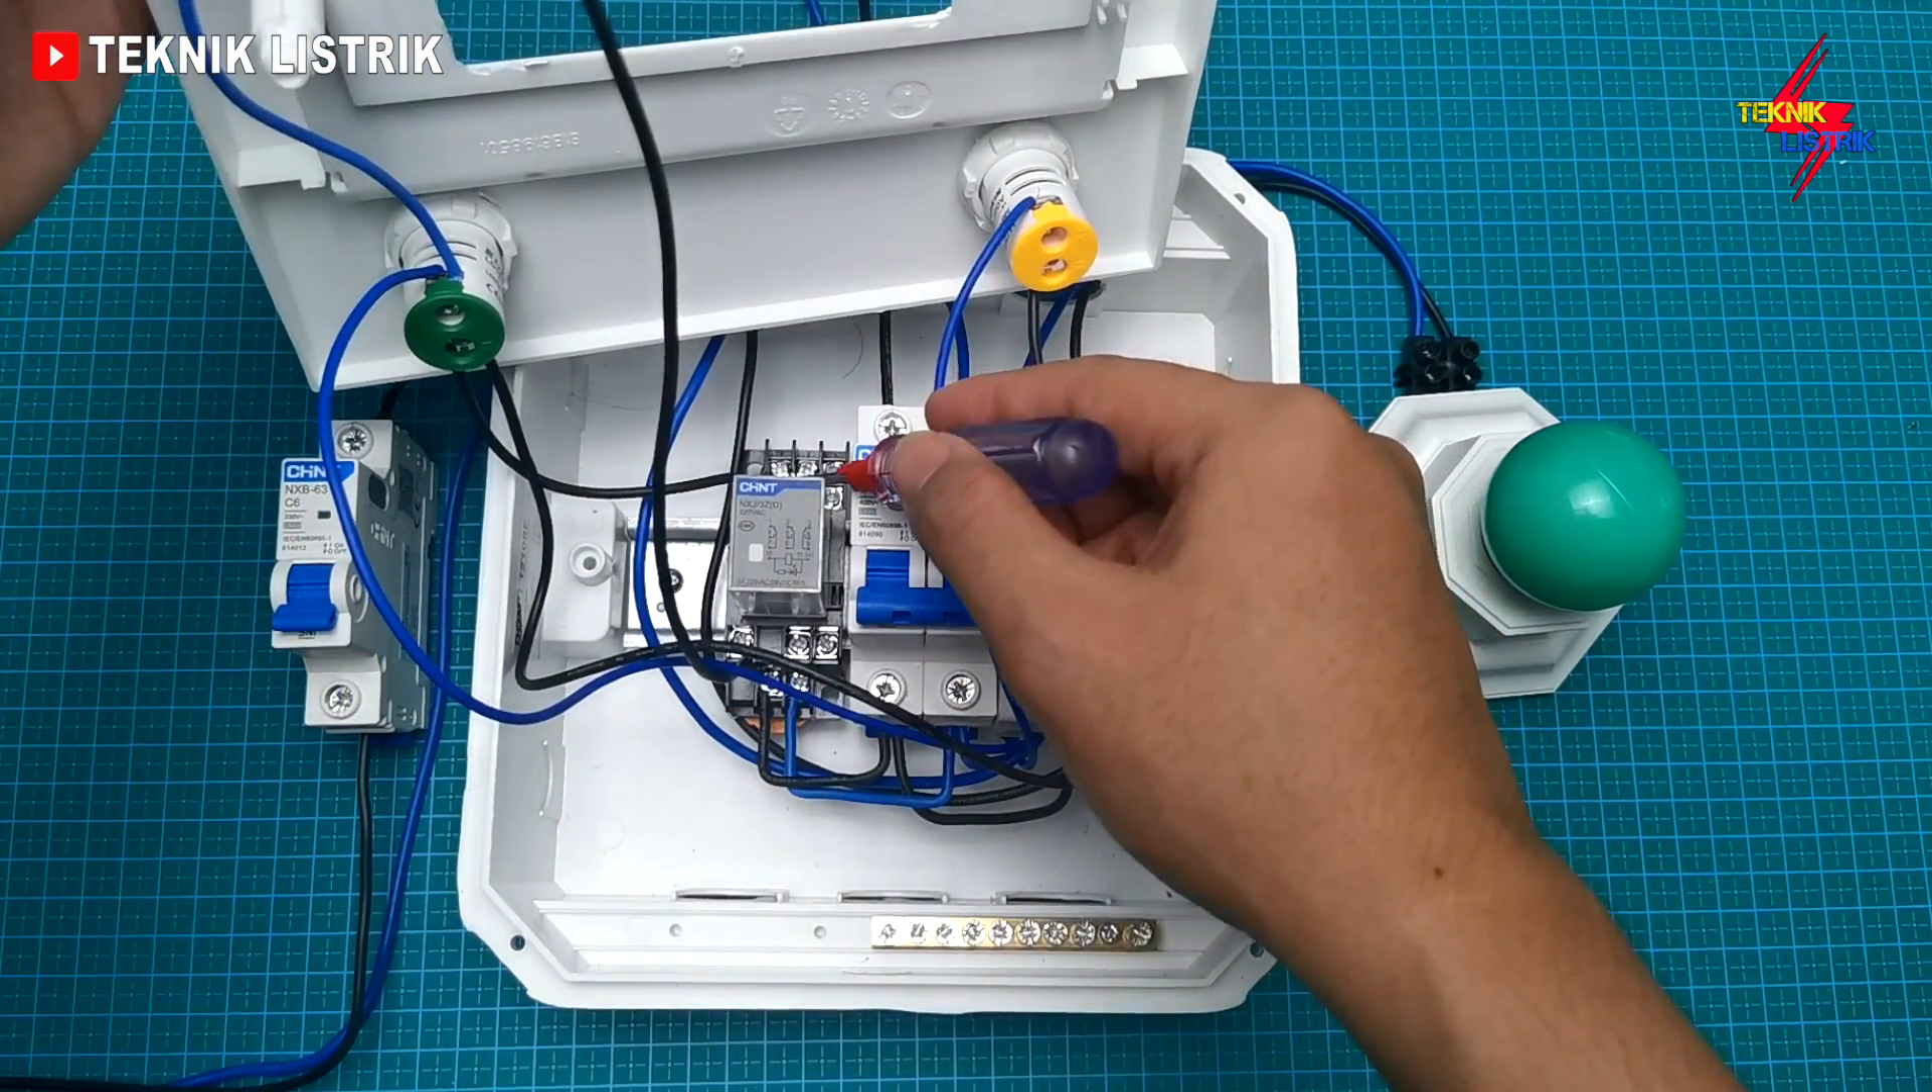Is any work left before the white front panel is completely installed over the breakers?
Yes.